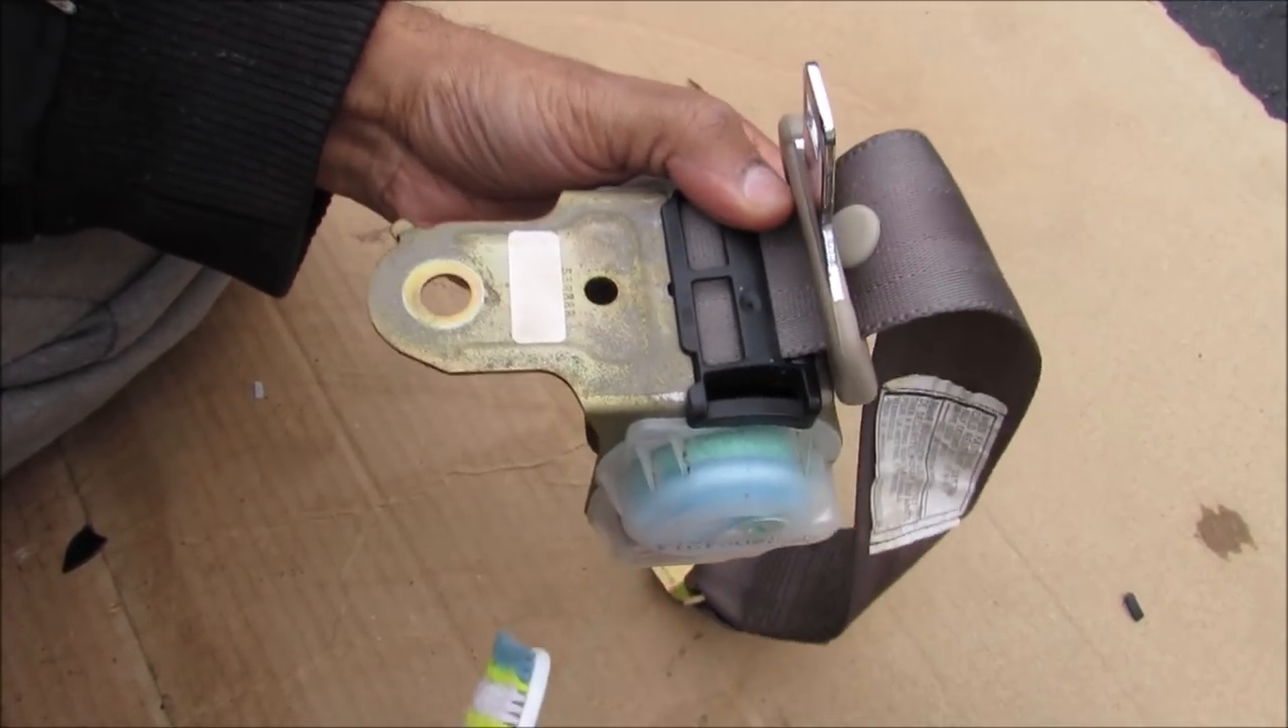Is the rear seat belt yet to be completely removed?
No.